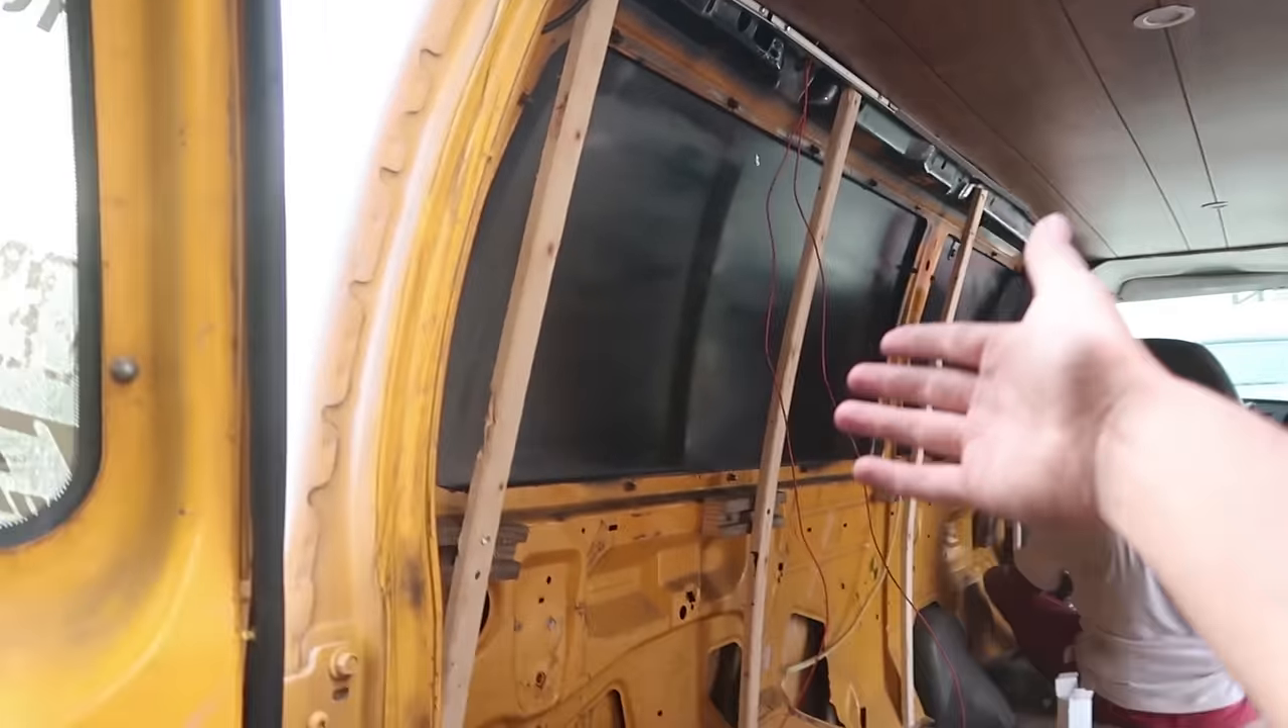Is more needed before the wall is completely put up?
Yes.